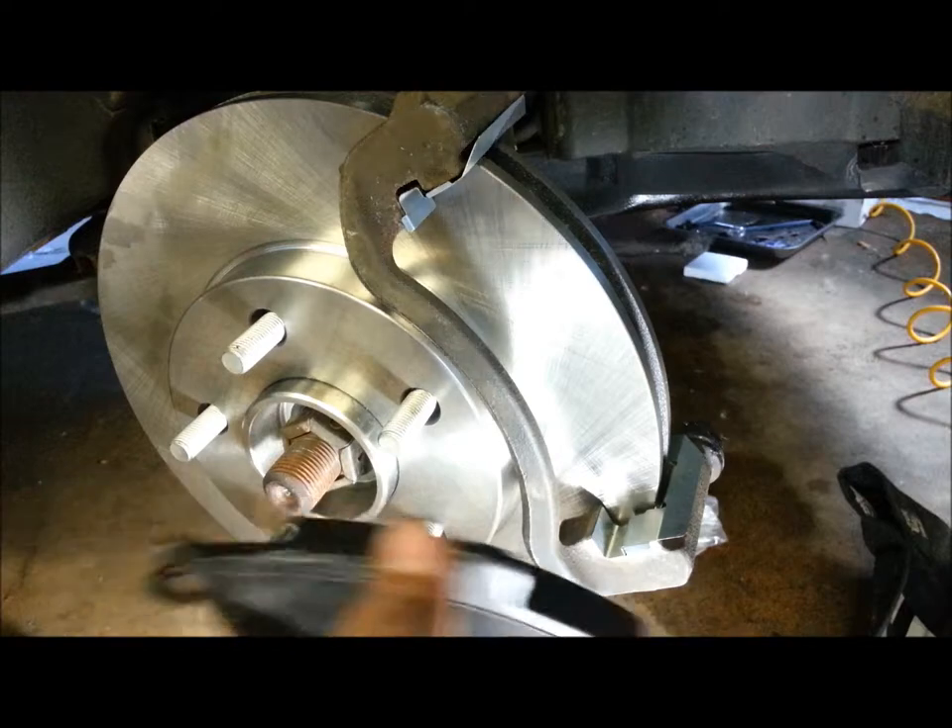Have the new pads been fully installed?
No.